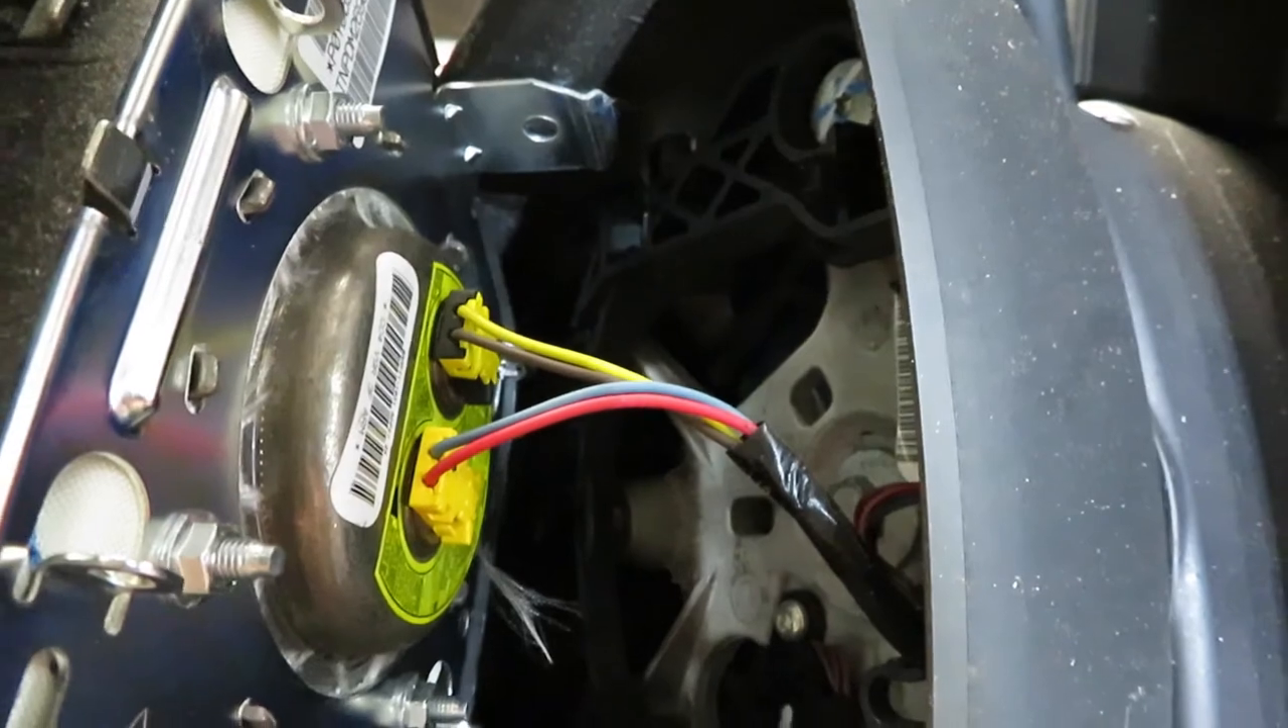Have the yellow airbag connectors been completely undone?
No.